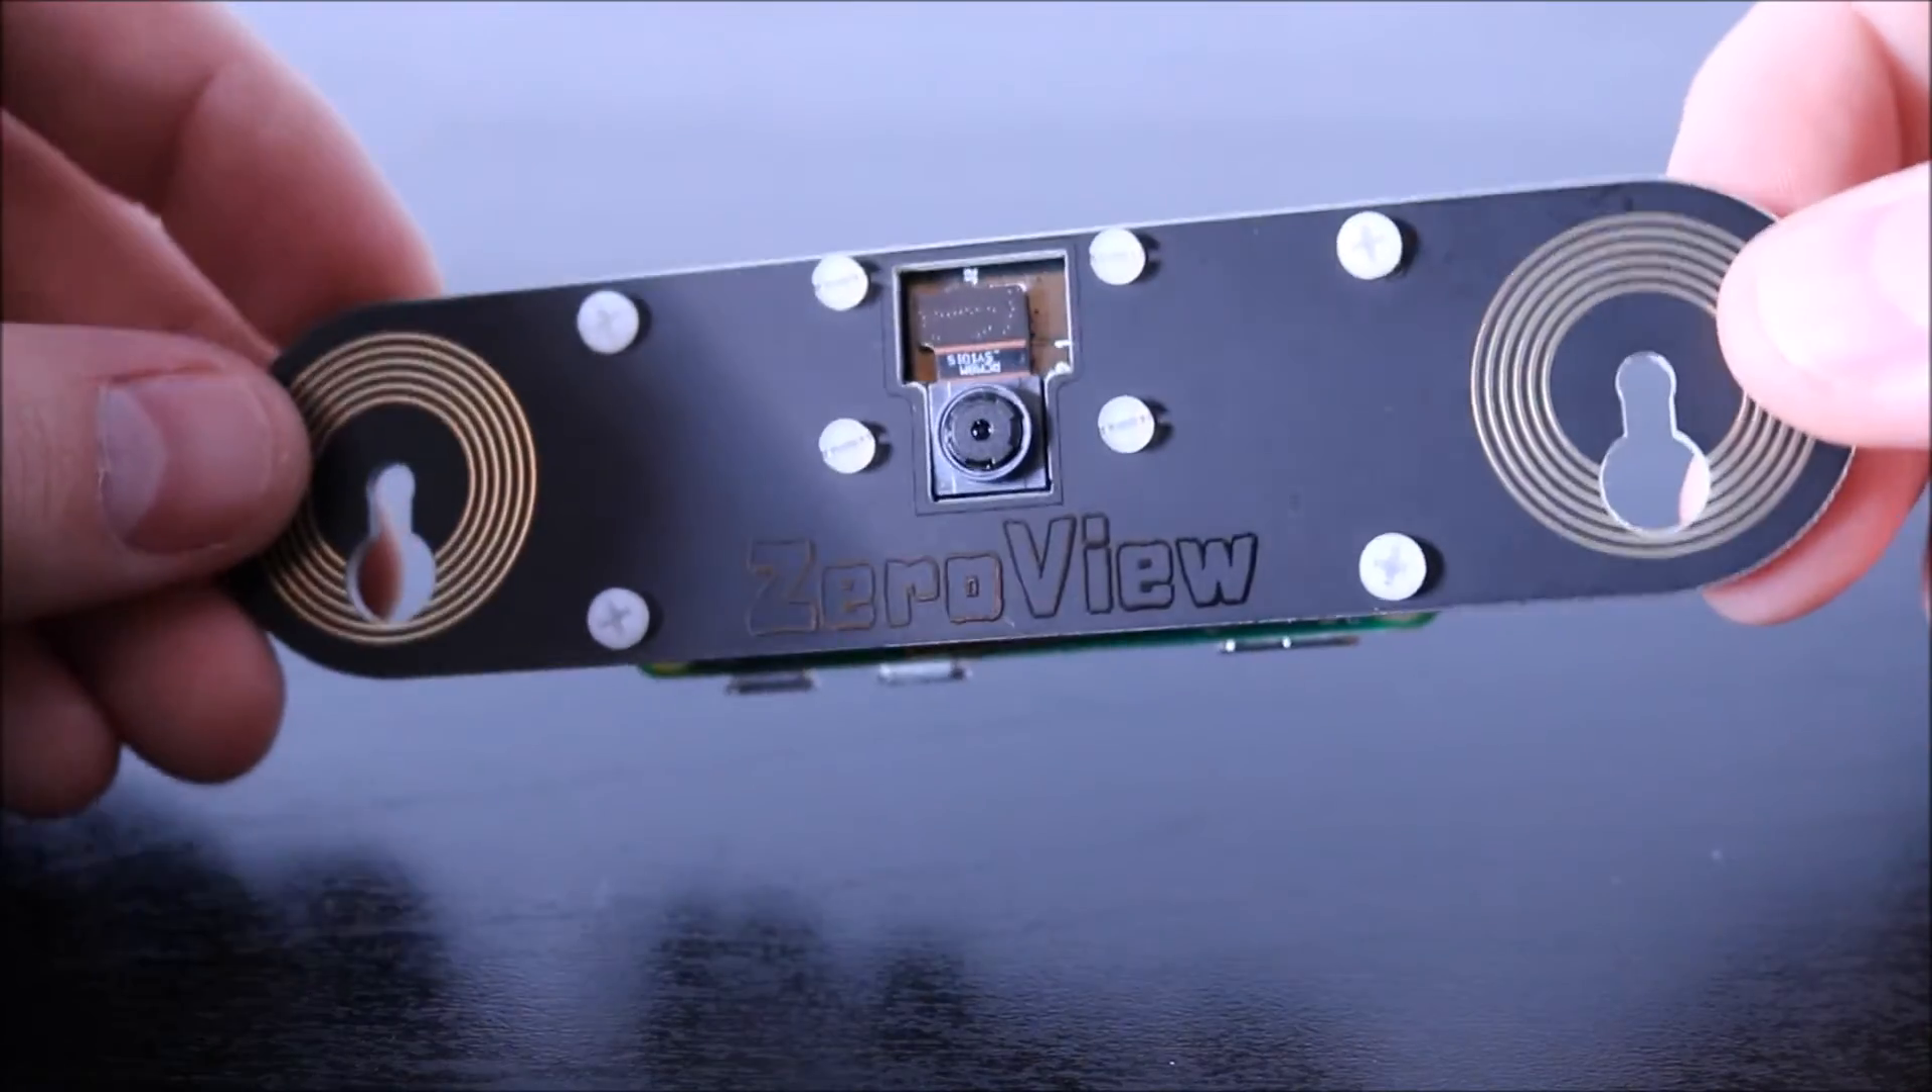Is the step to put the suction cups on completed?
No.